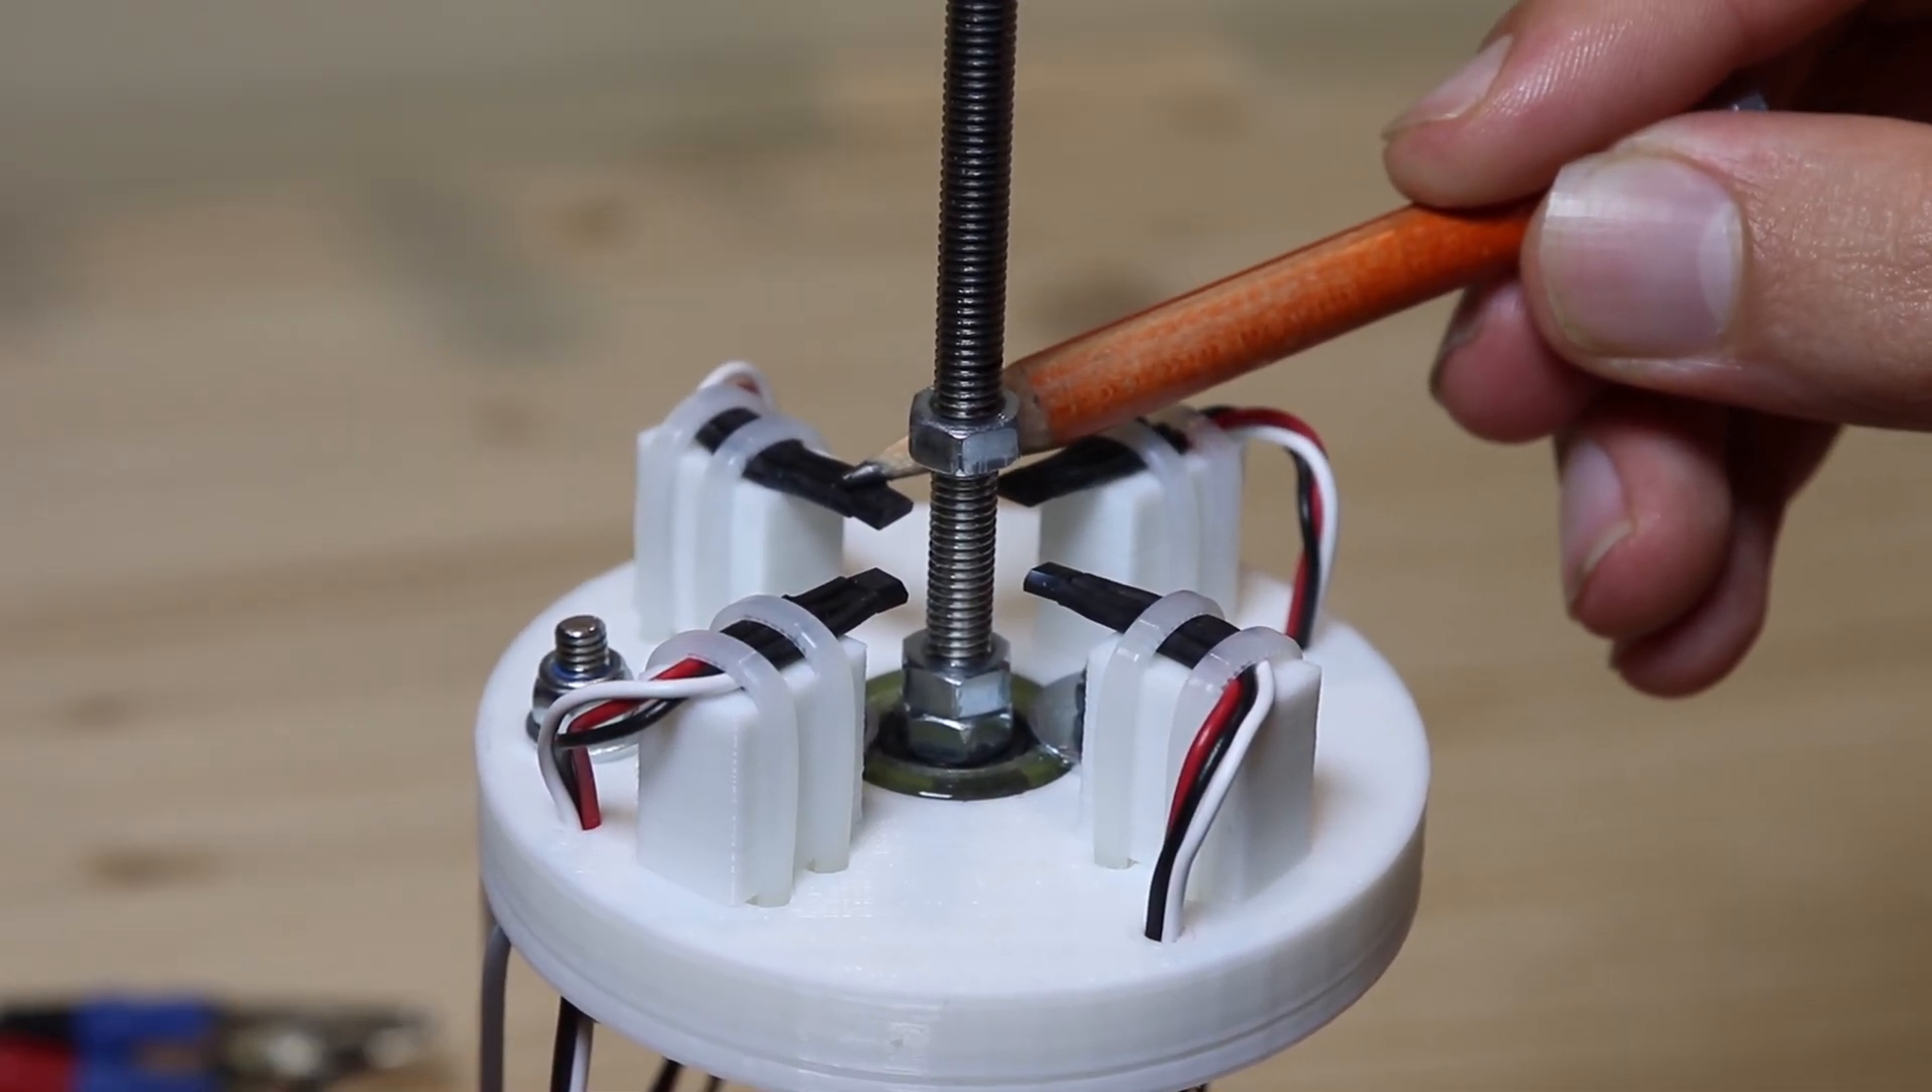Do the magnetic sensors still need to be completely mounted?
No.